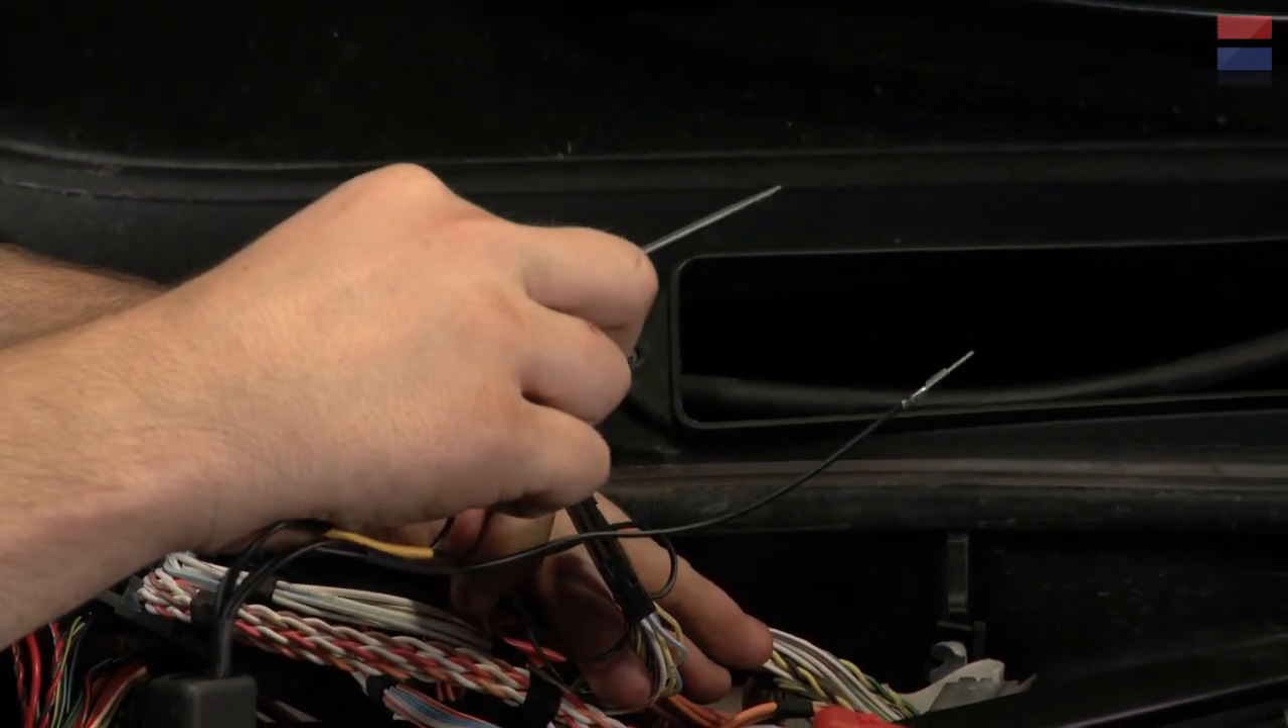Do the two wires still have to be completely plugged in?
Yes.